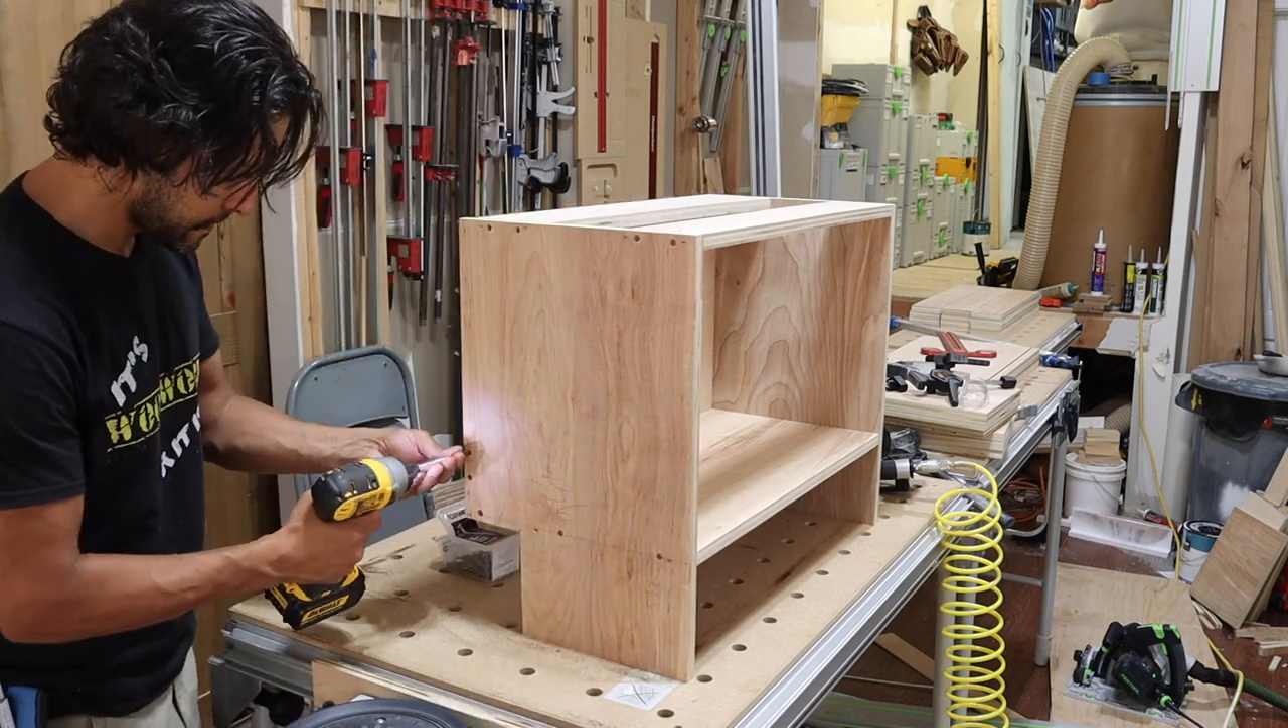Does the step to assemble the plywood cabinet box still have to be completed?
Yes.